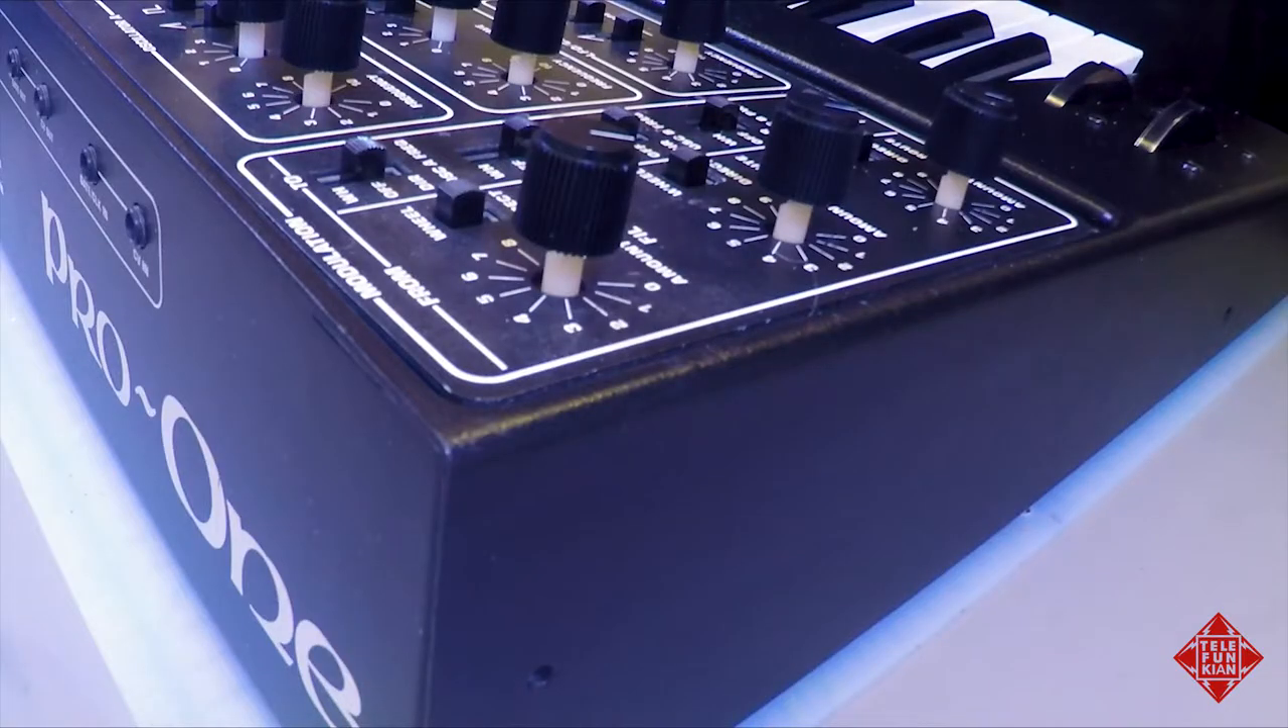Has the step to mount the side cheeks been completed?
No.